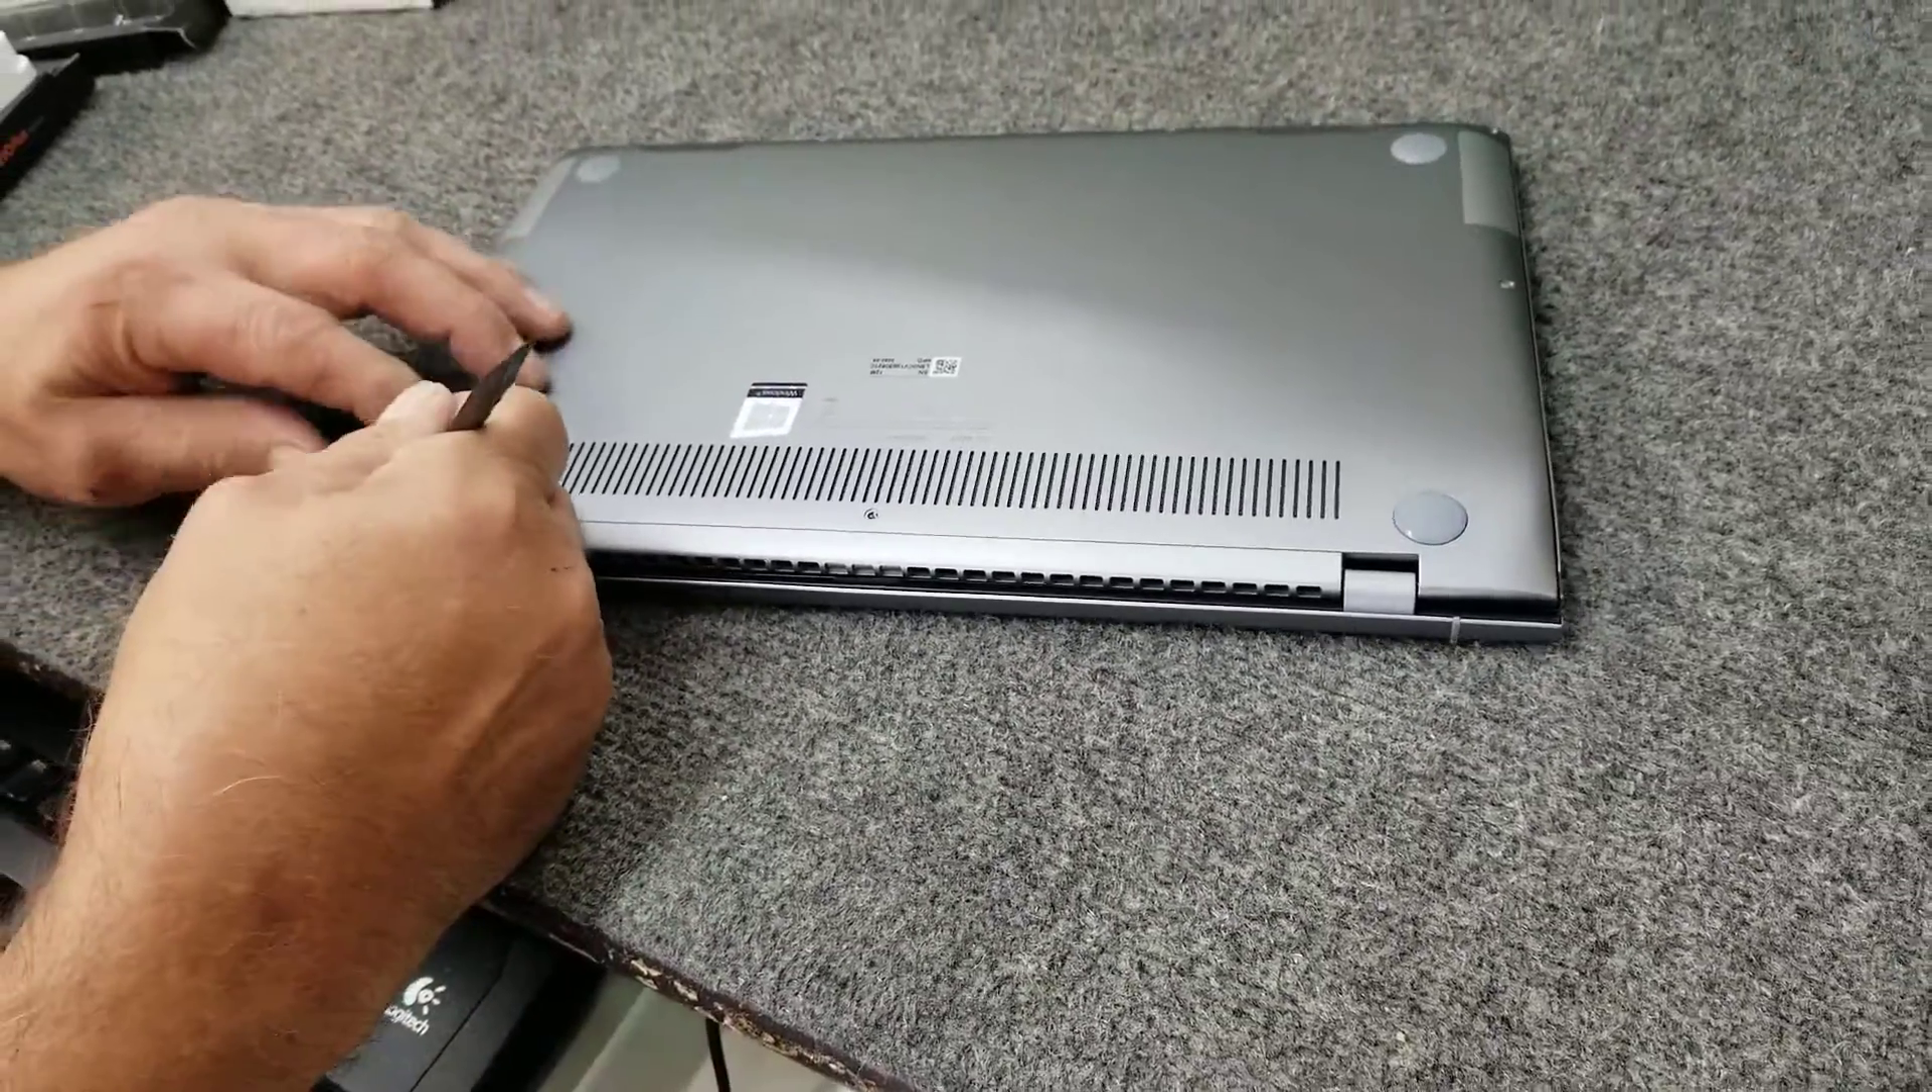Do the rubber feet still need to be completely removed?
Yes.